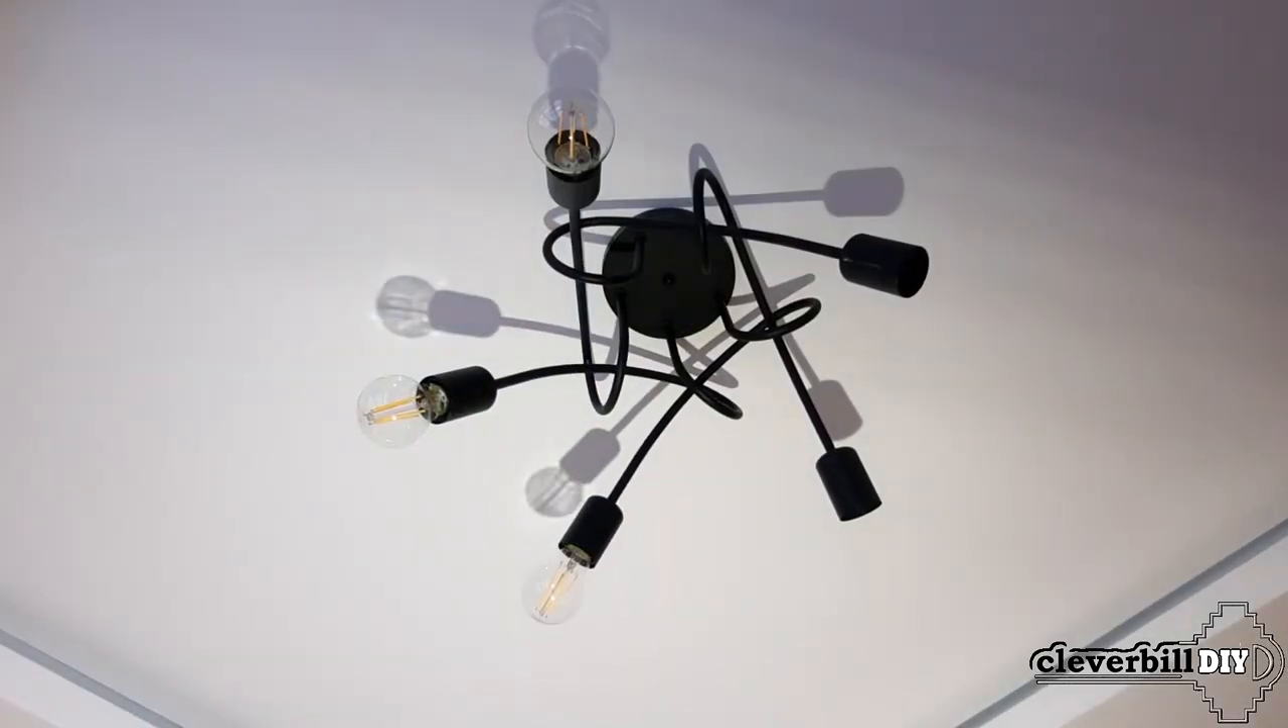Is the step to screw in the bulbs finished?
No.